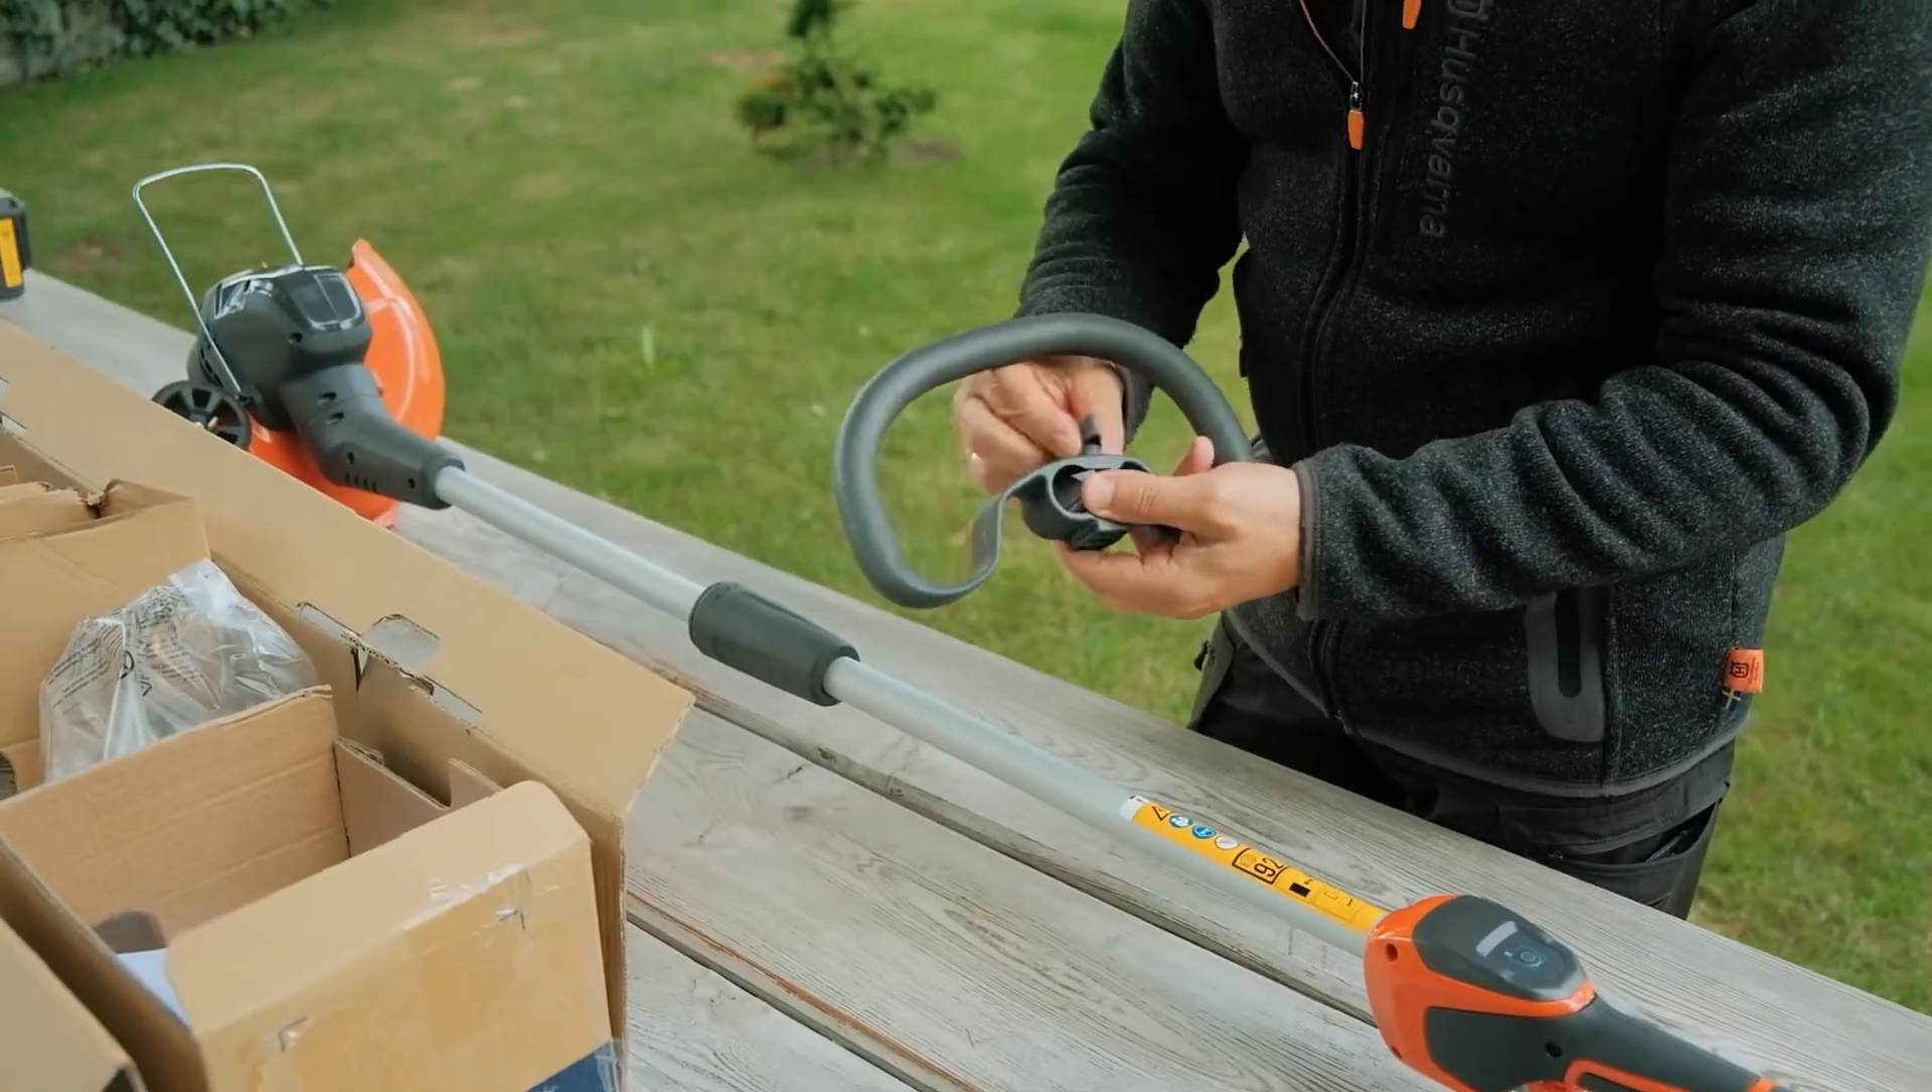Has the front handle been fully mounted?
No.